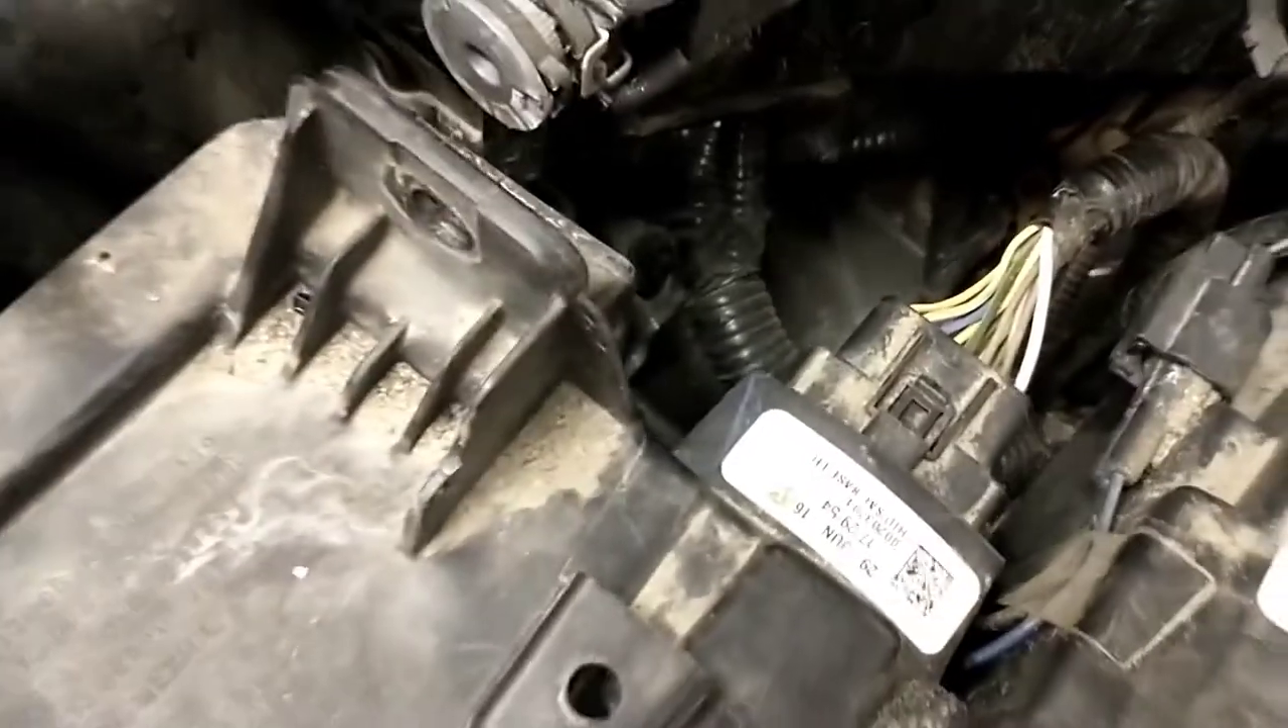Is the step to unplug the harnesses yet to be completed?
Yes.